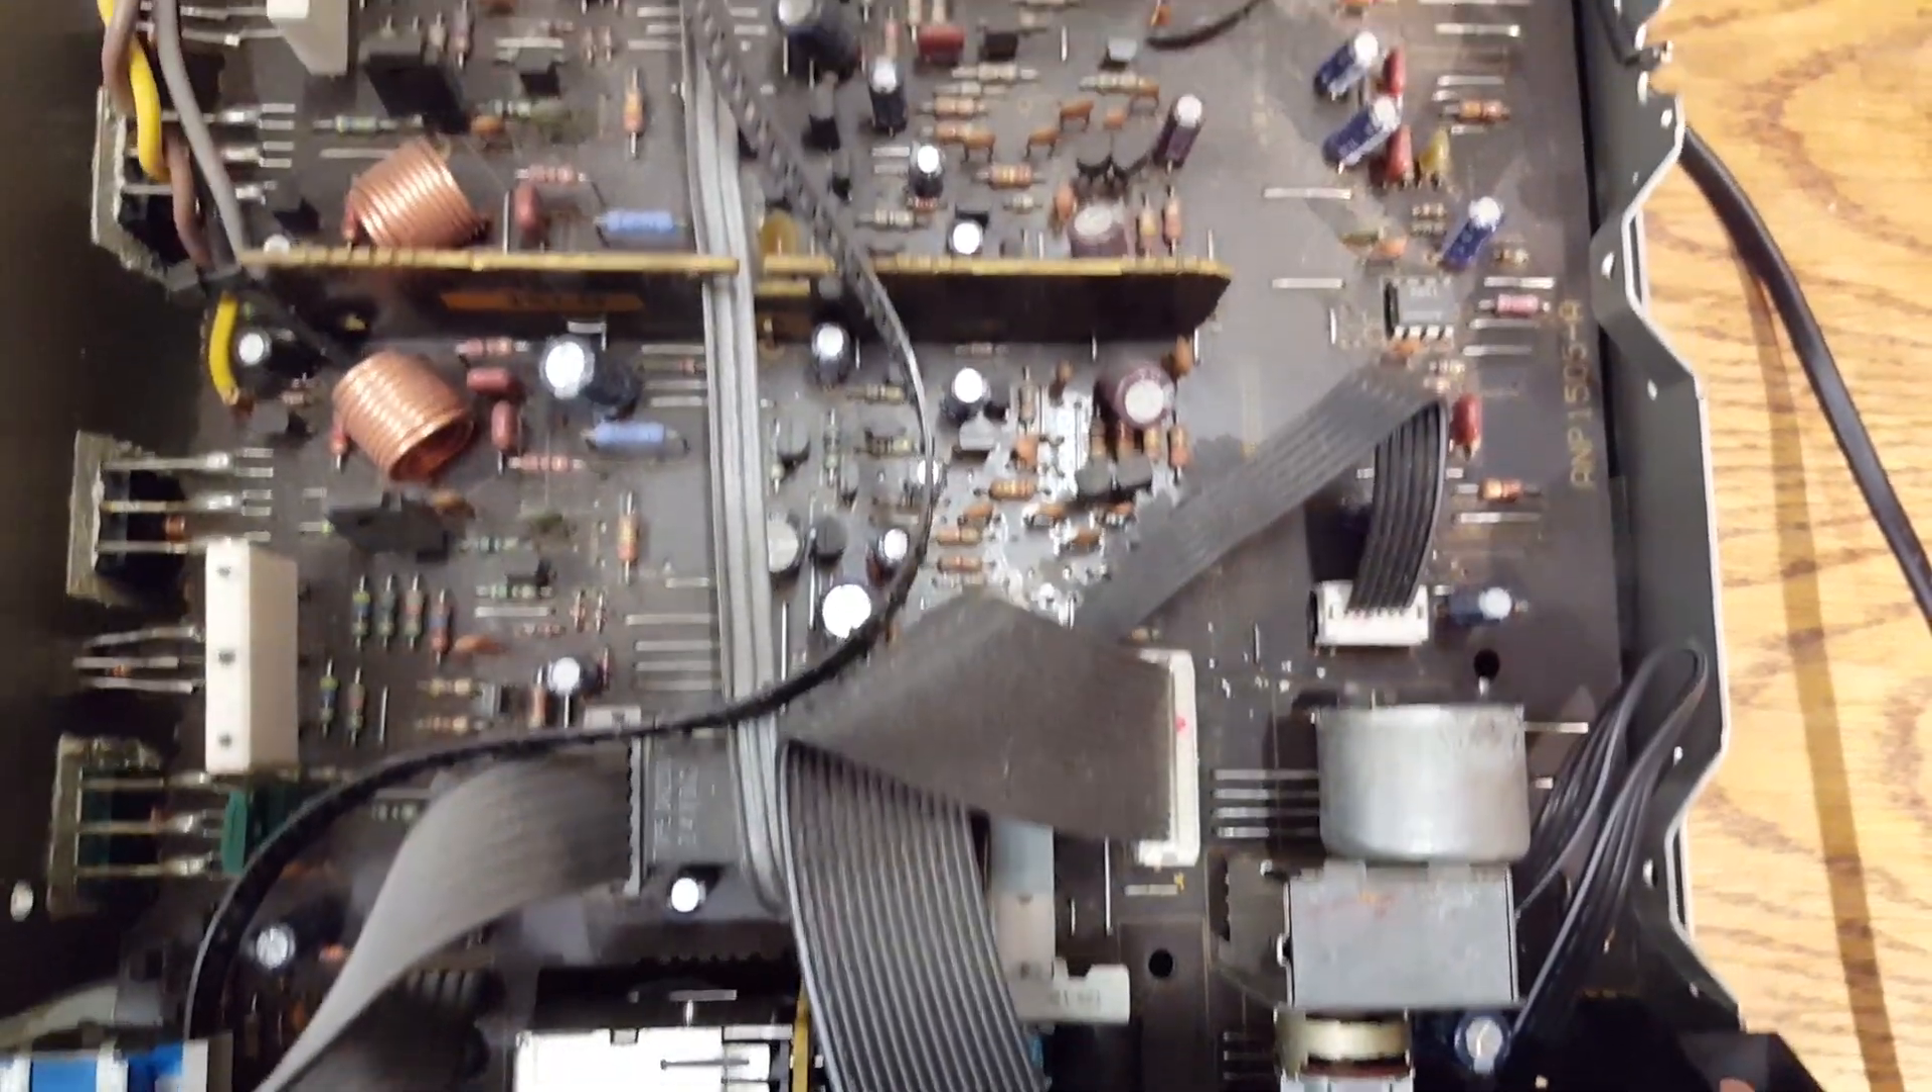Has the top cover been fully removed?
Yes.